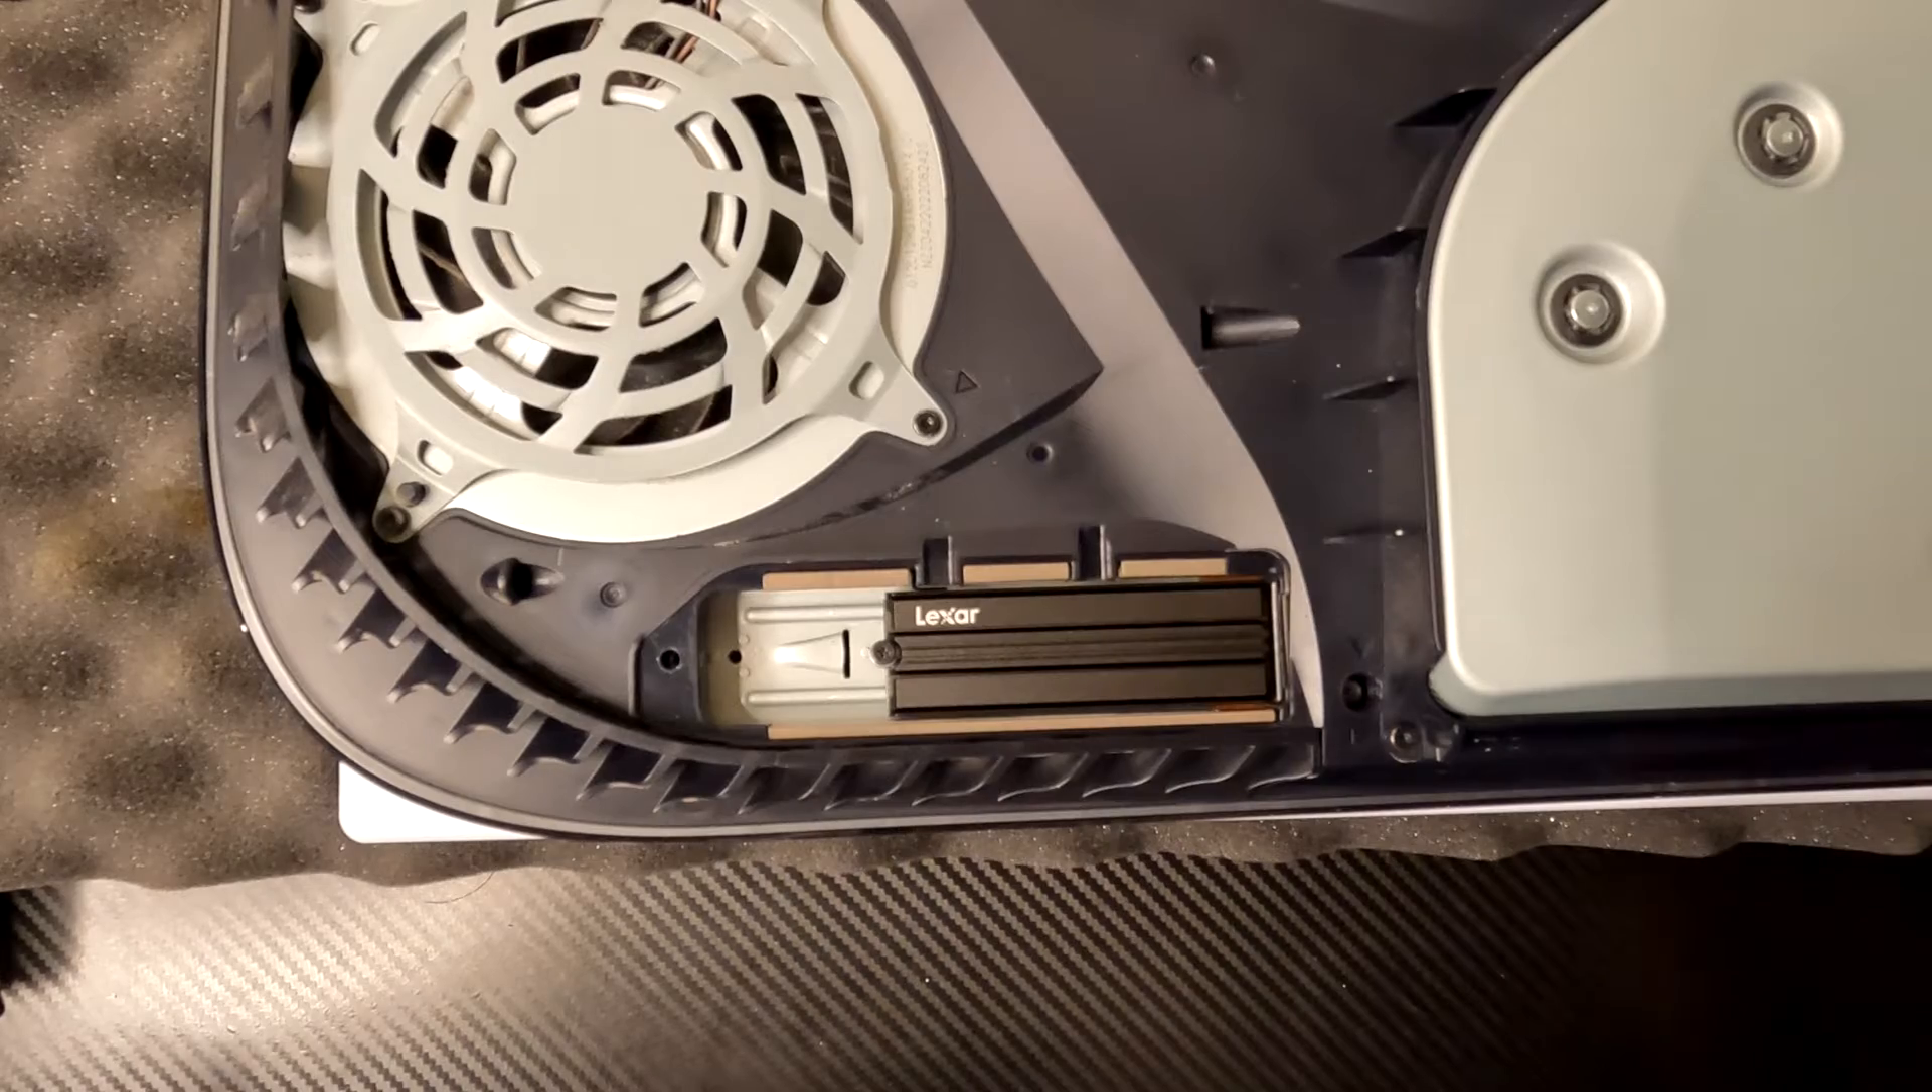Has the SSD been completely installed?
Yes.